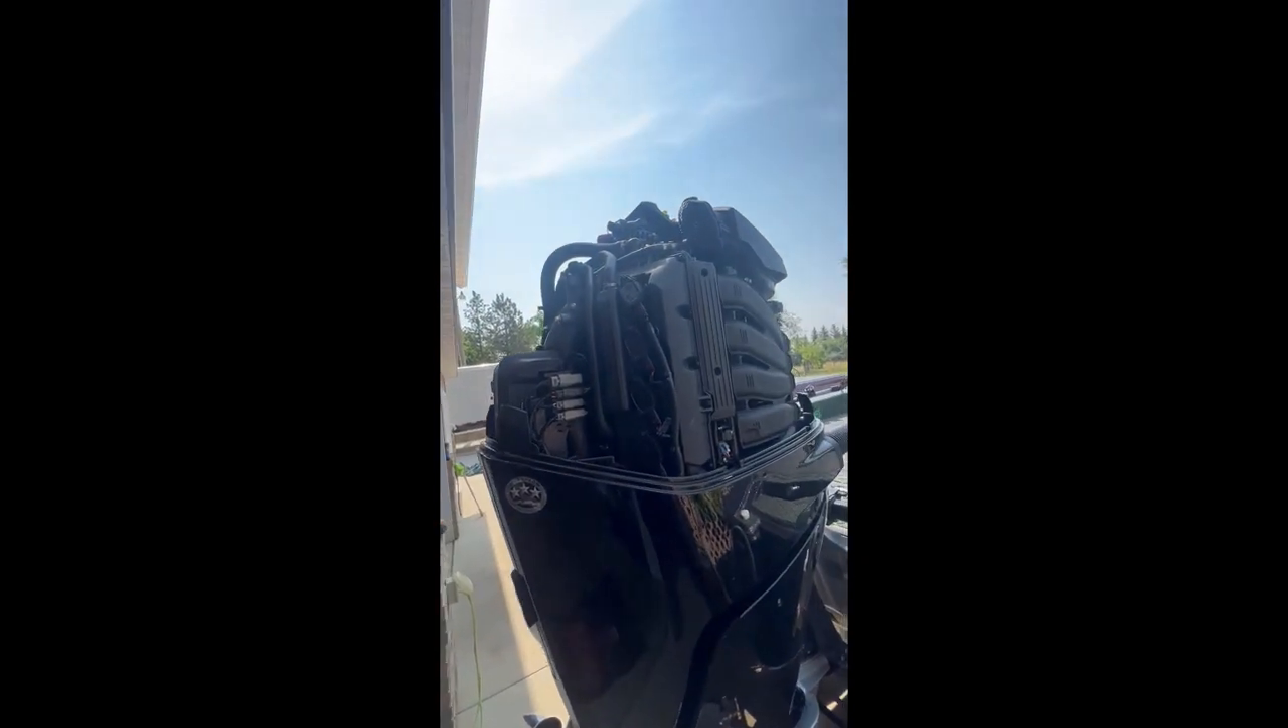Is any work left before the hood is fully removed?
No.